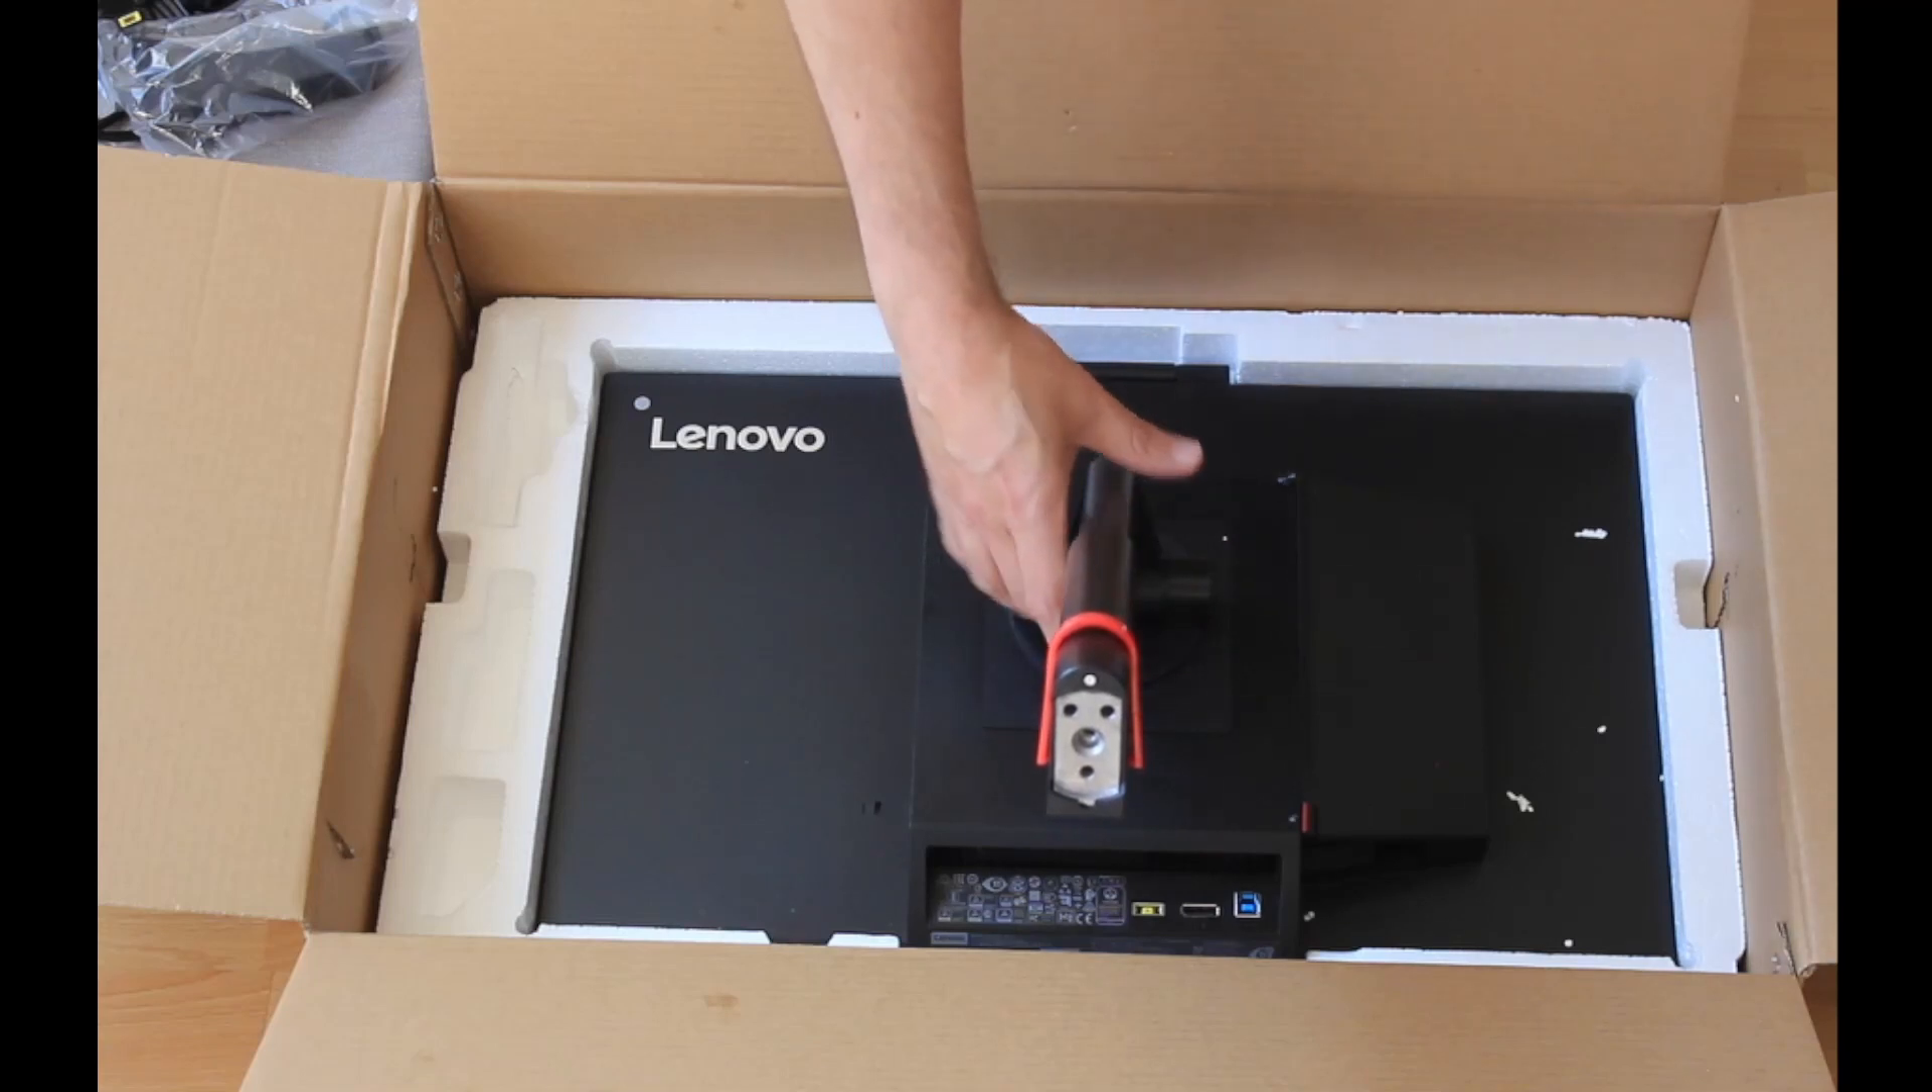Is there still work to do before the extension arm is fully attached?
No.